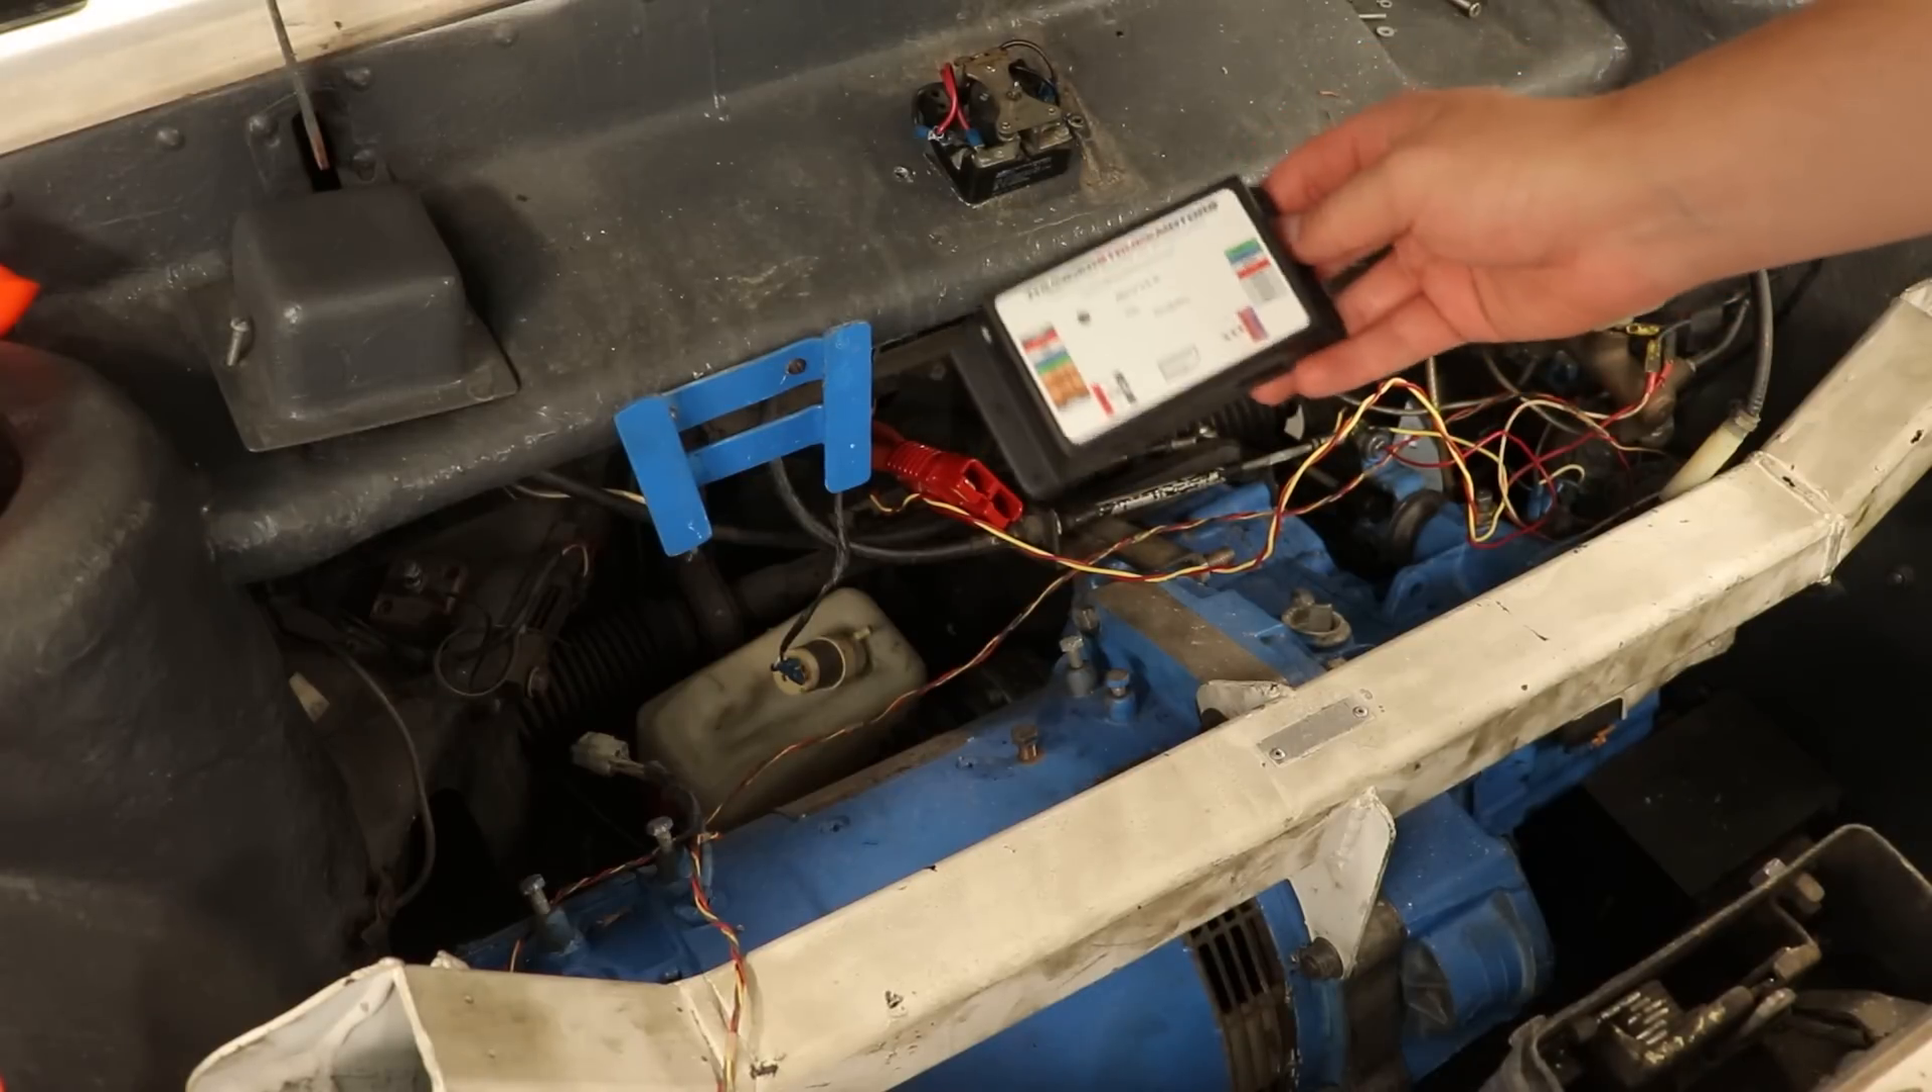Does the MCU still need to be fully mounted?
Yes.